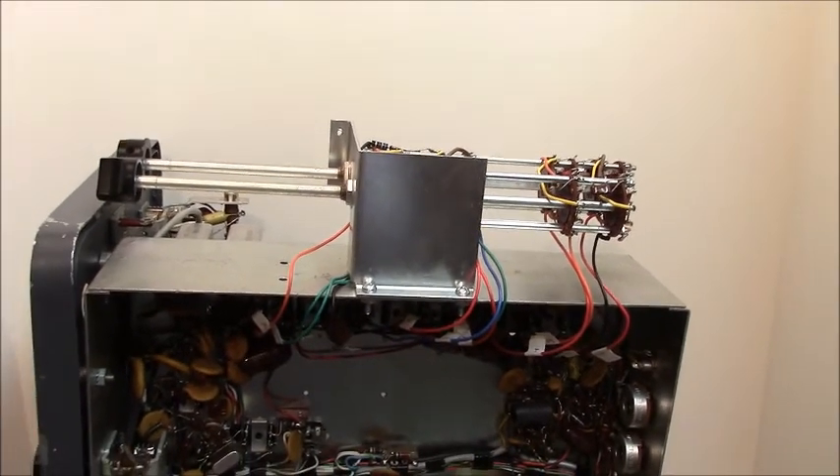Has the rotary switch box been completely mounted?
Yes.